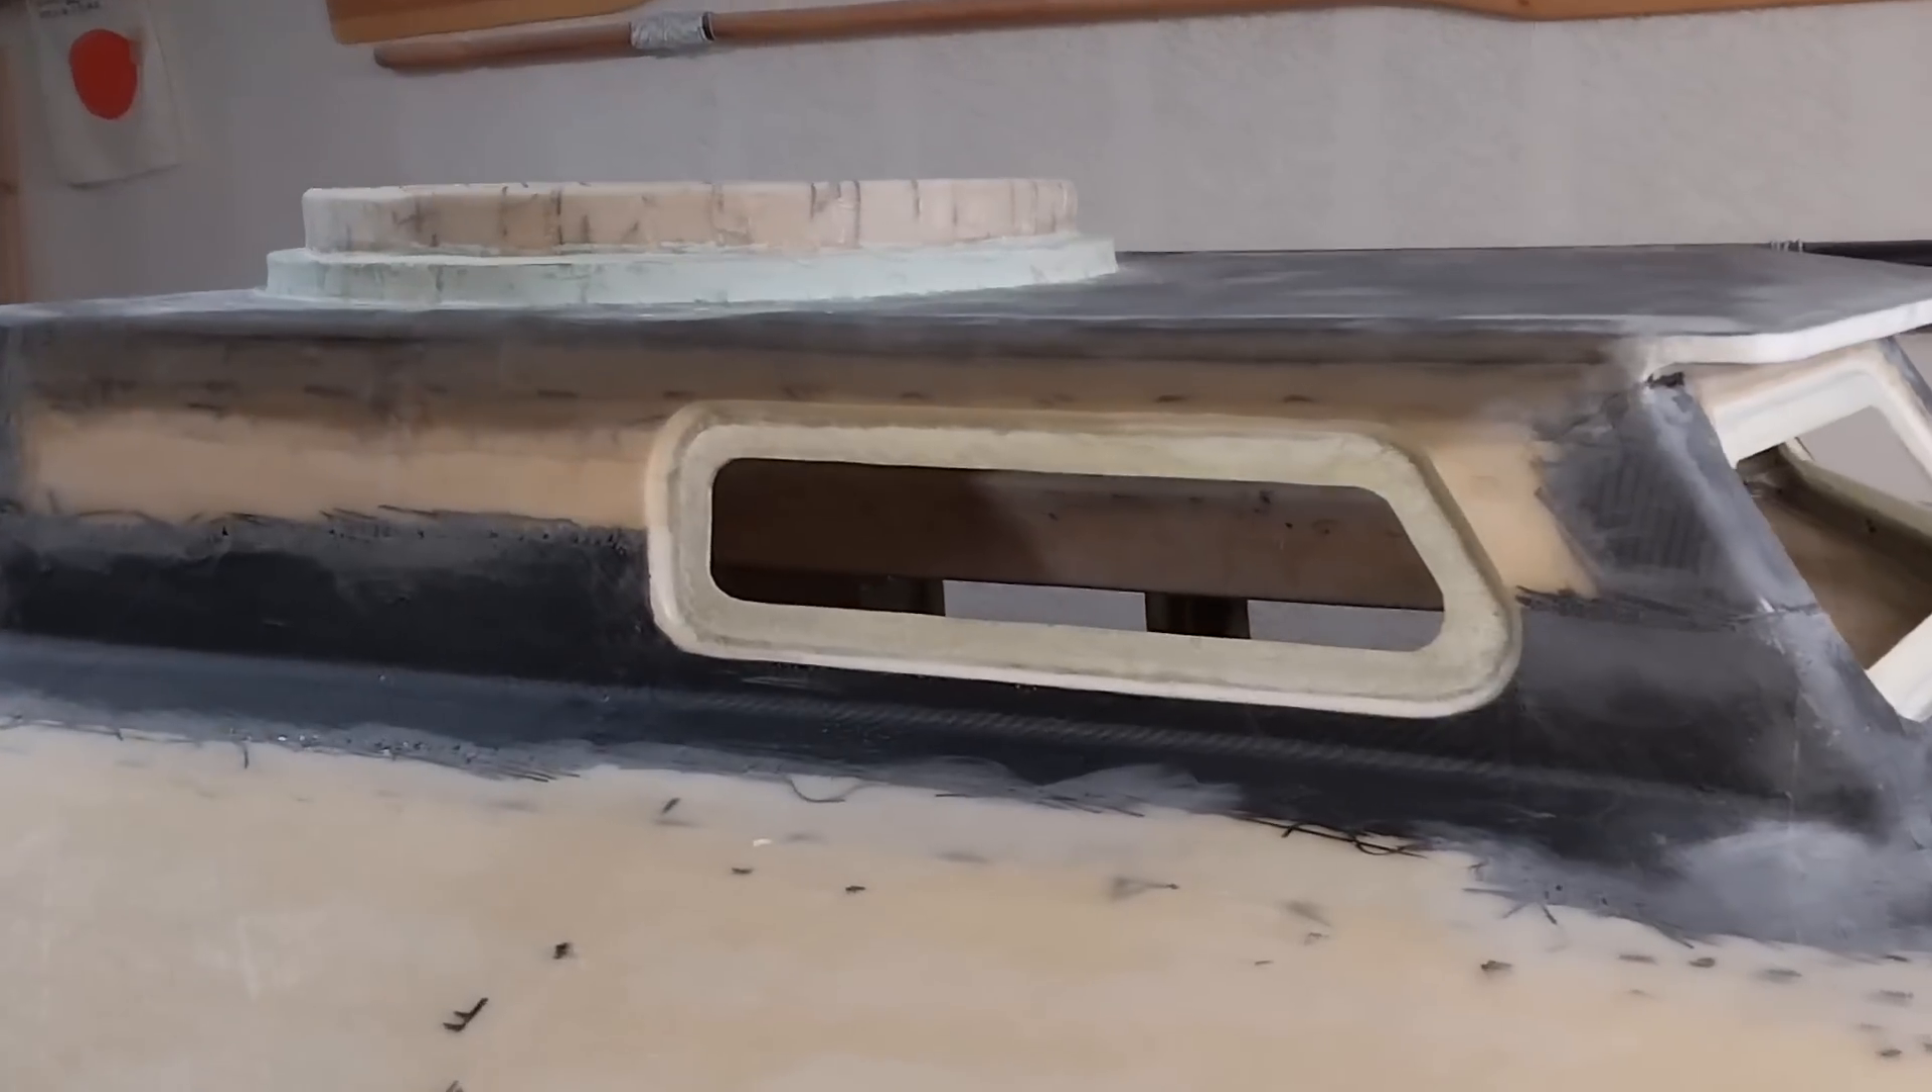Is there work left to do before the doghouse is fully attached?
No.